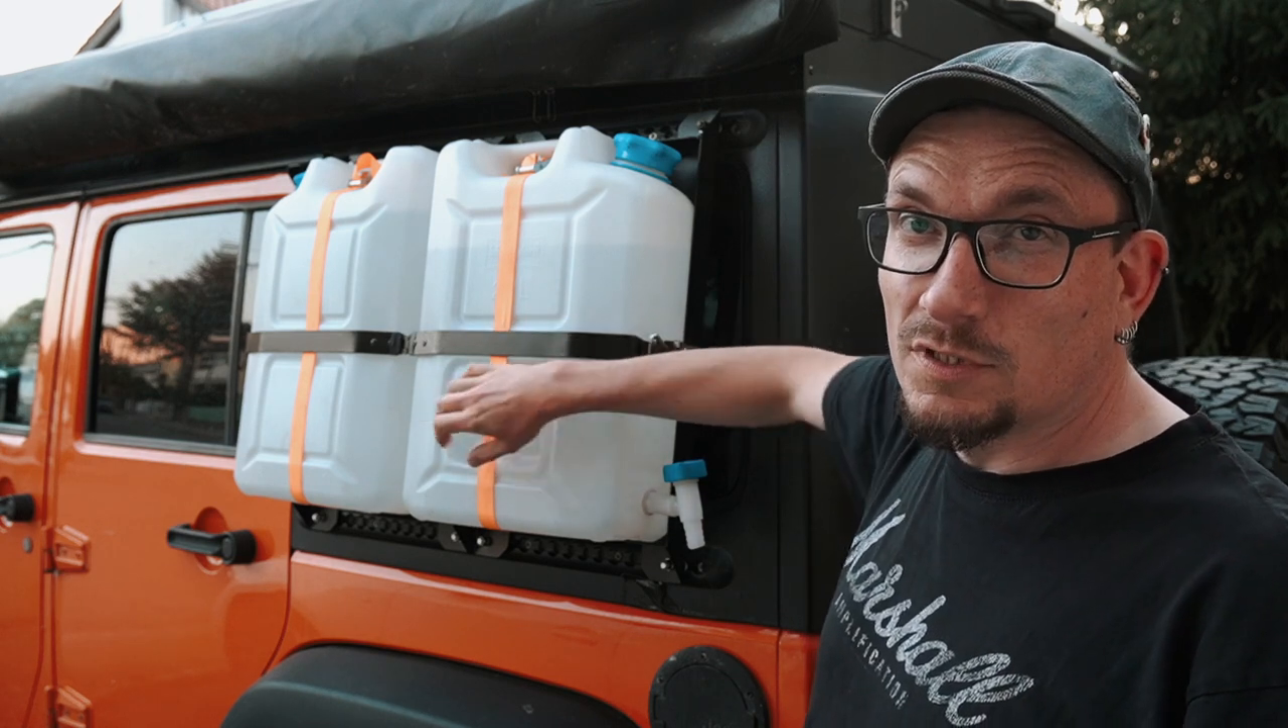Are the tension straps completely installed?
Yes.